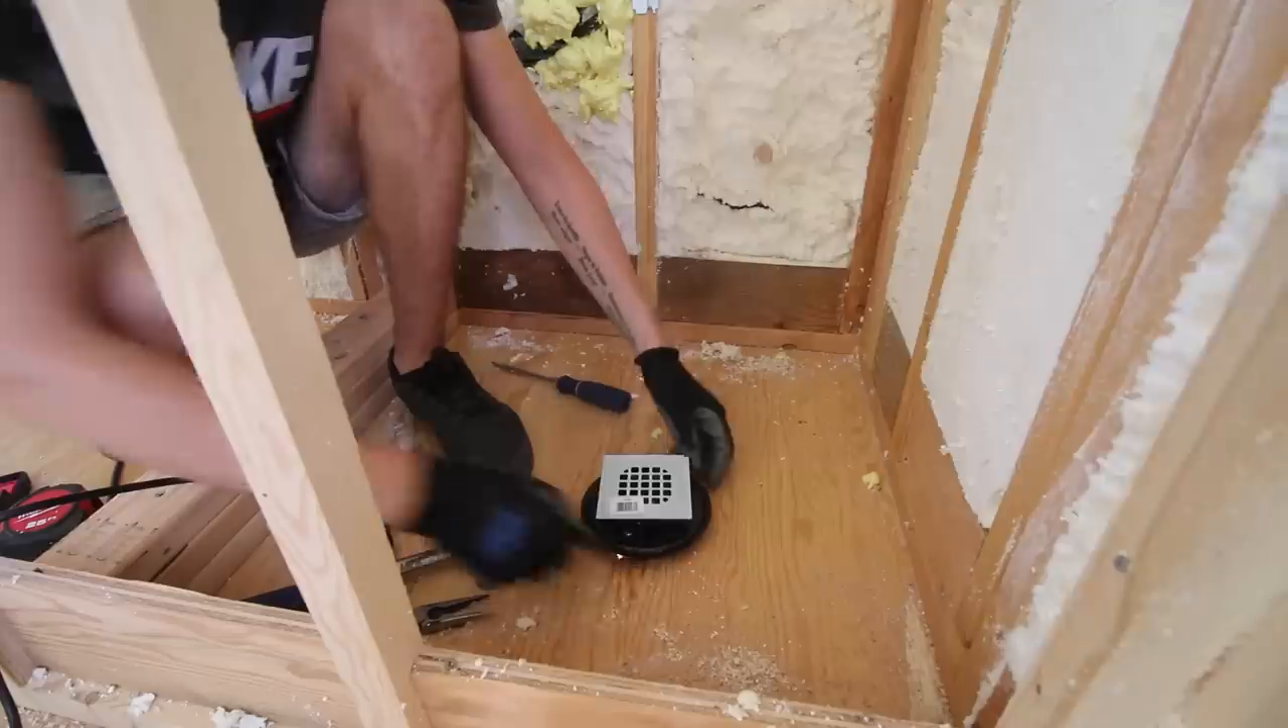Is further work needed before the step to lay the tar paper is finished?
Yes.